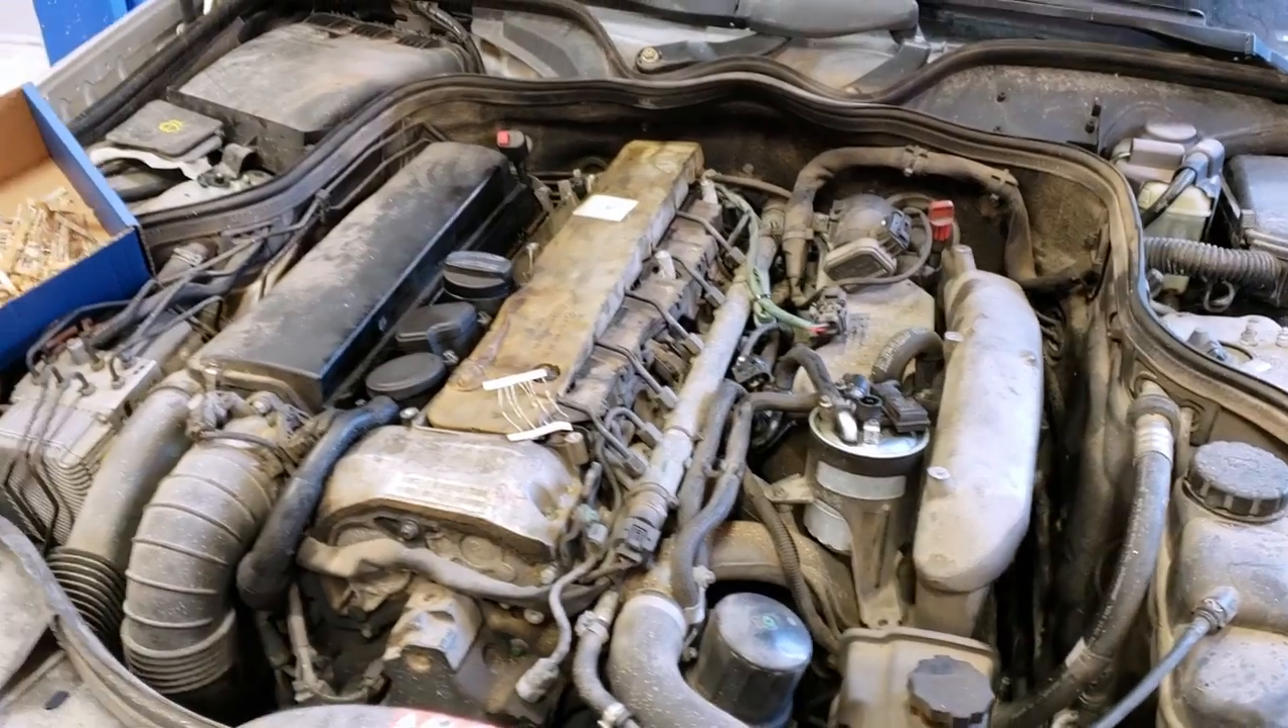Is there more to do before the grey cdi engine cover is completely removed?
No.